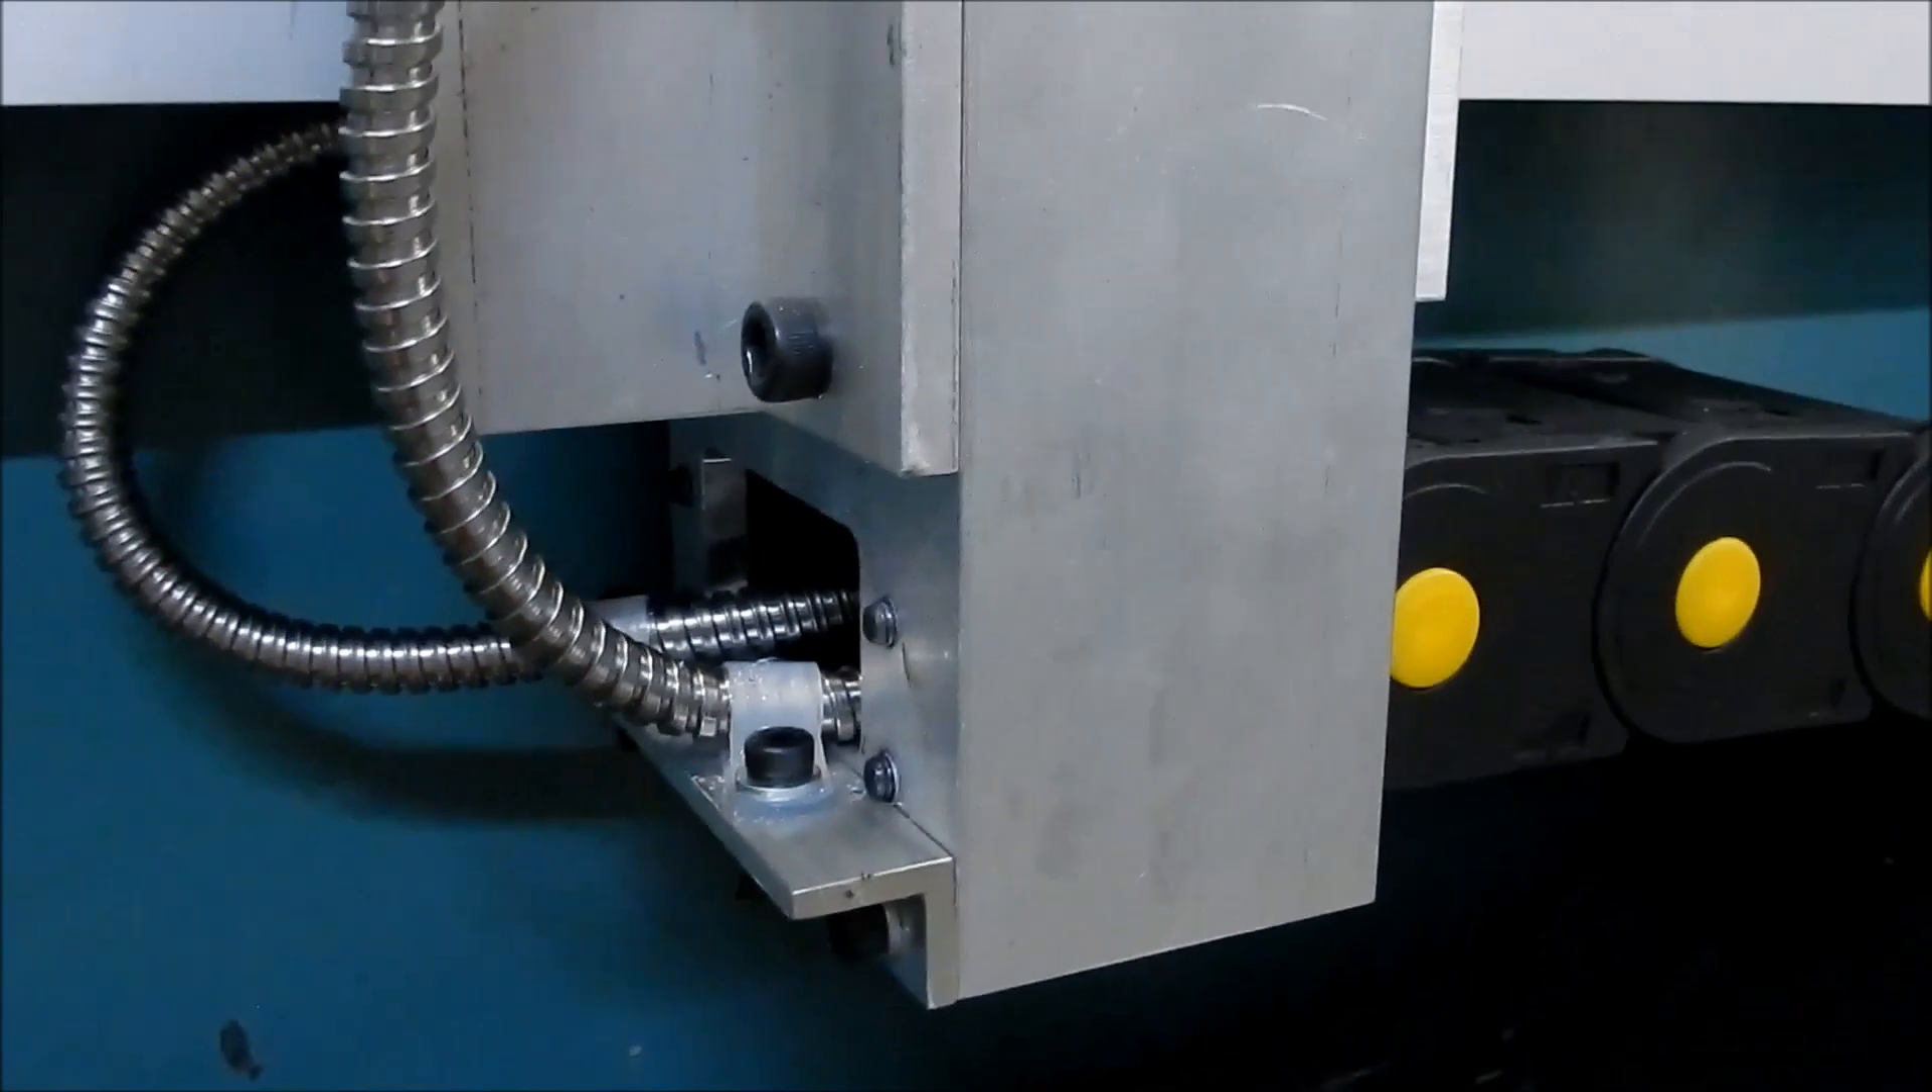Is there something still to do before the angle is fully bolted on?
No.